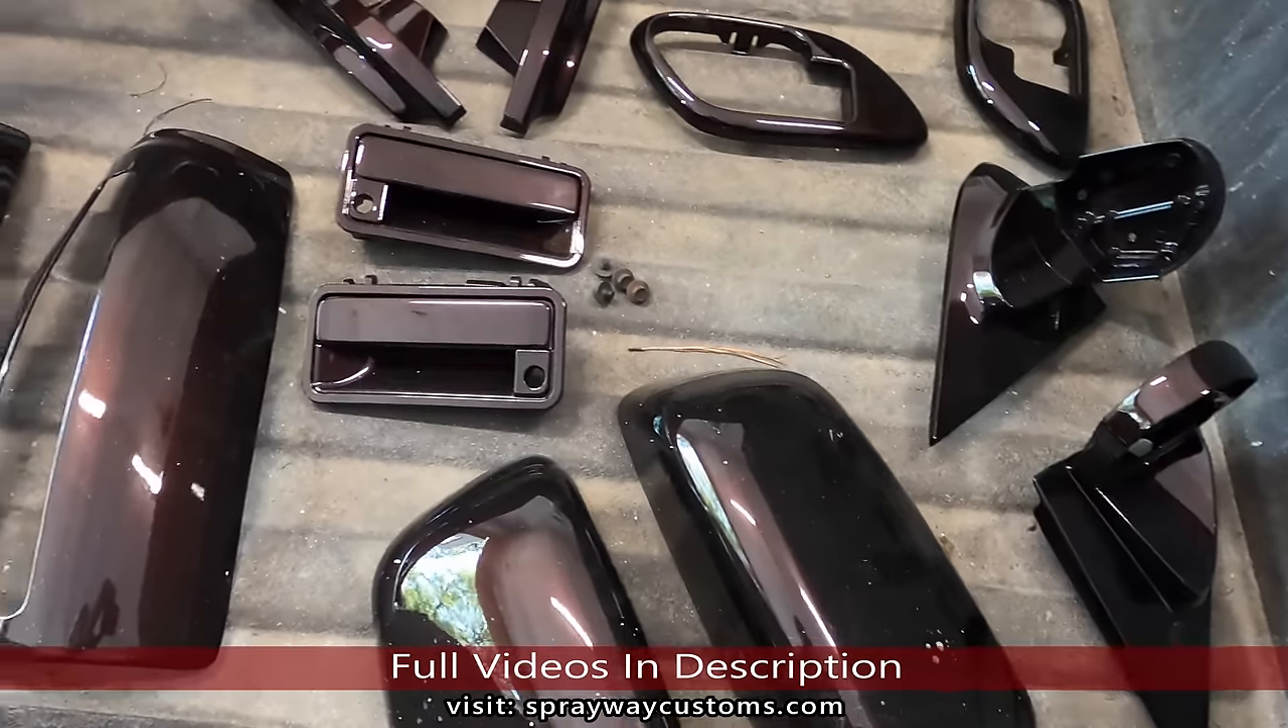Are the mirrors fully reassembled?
No.